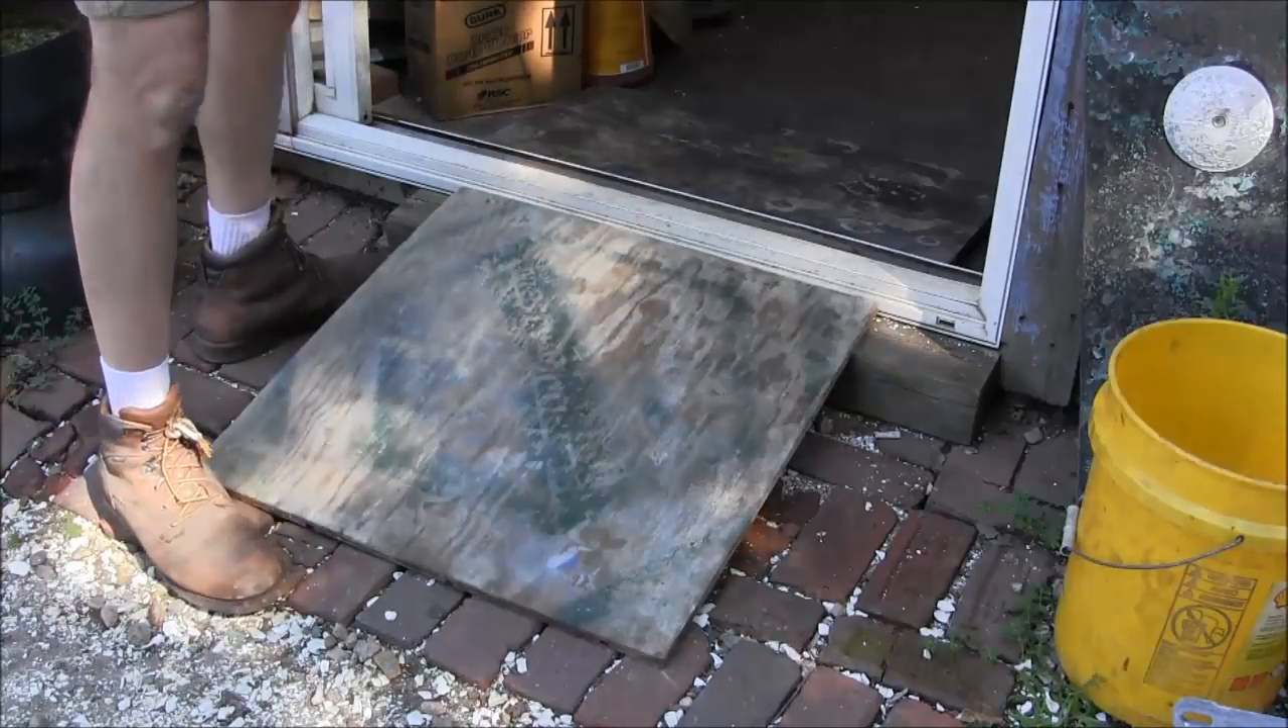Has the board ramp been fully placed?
Yes.